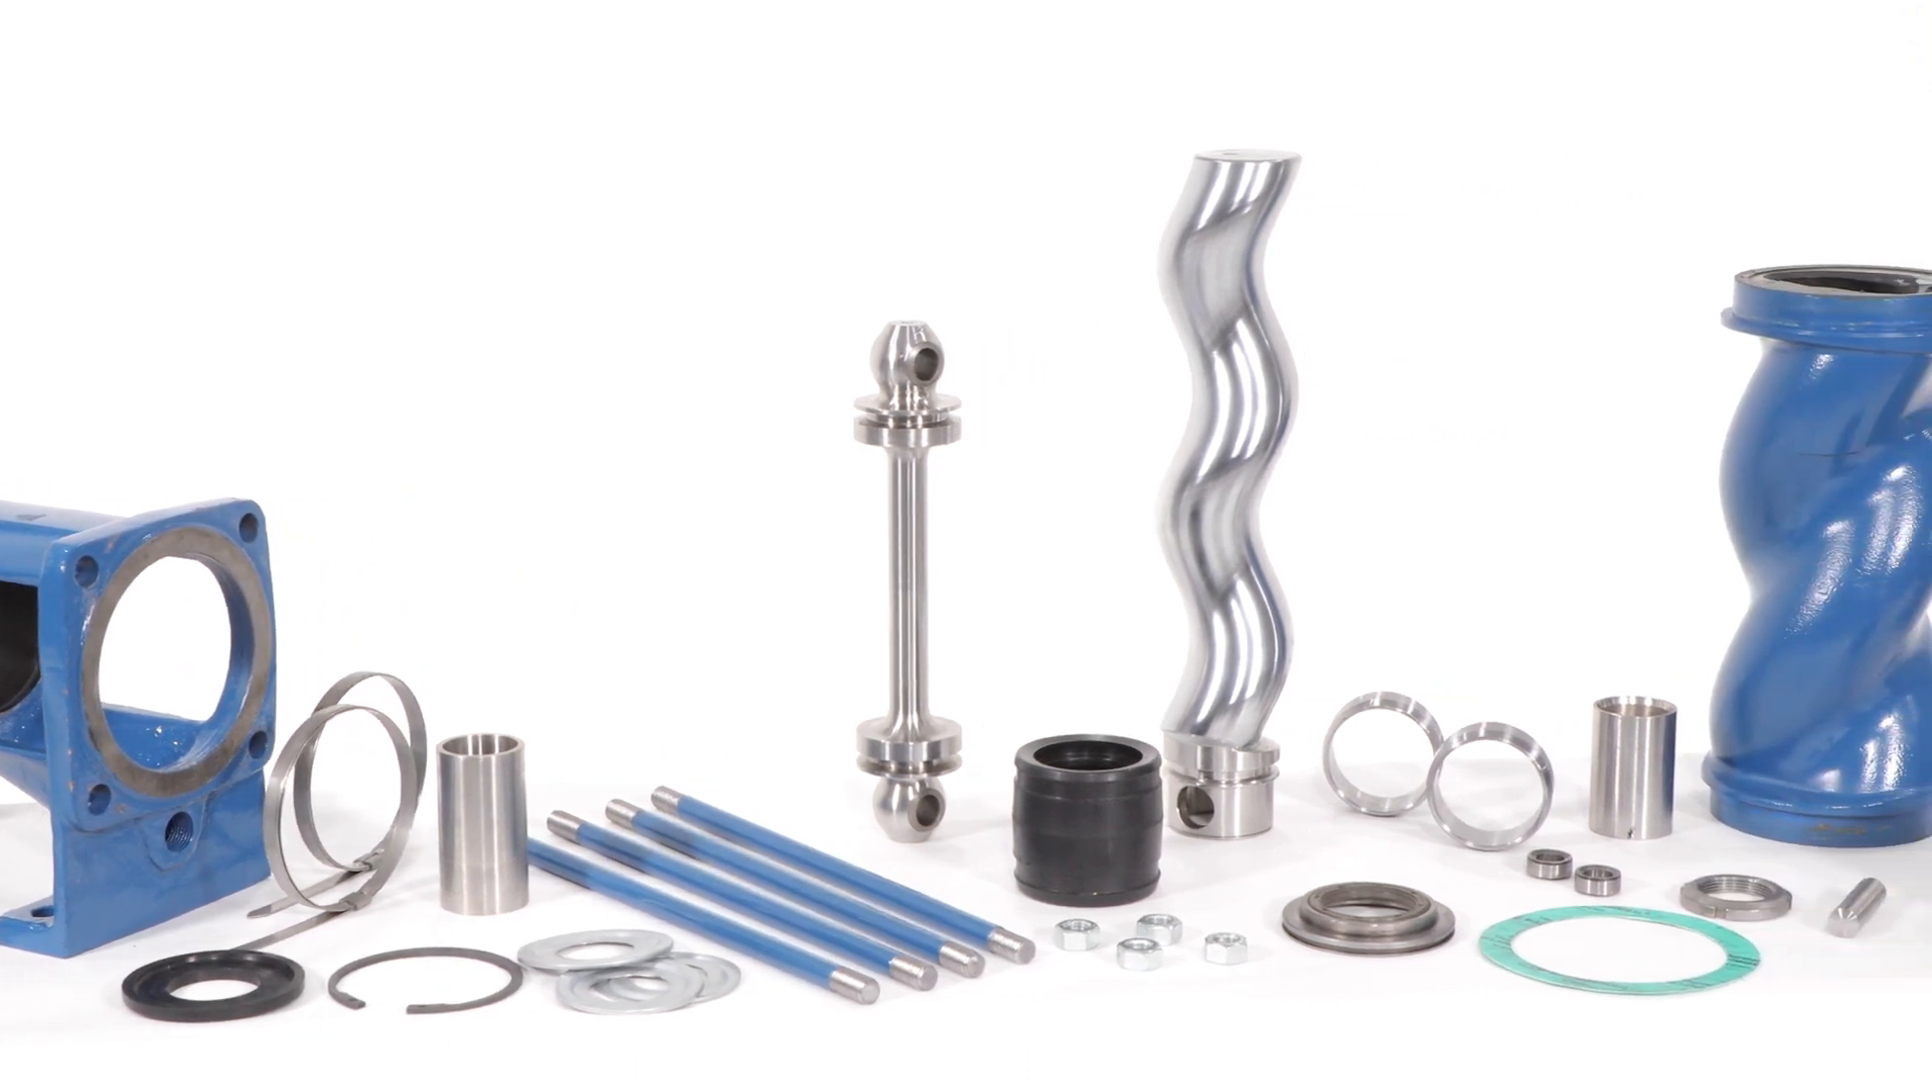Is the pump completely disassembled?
Yes.